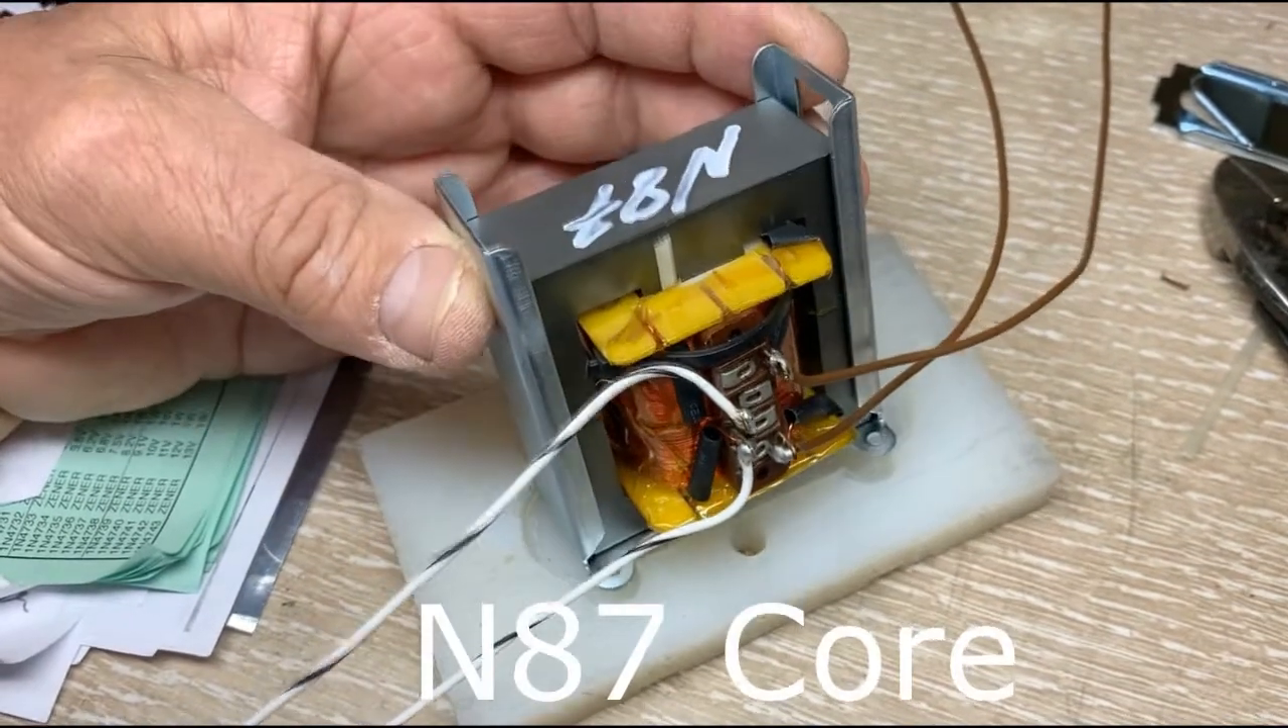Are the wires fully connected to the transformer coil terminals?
Yes.